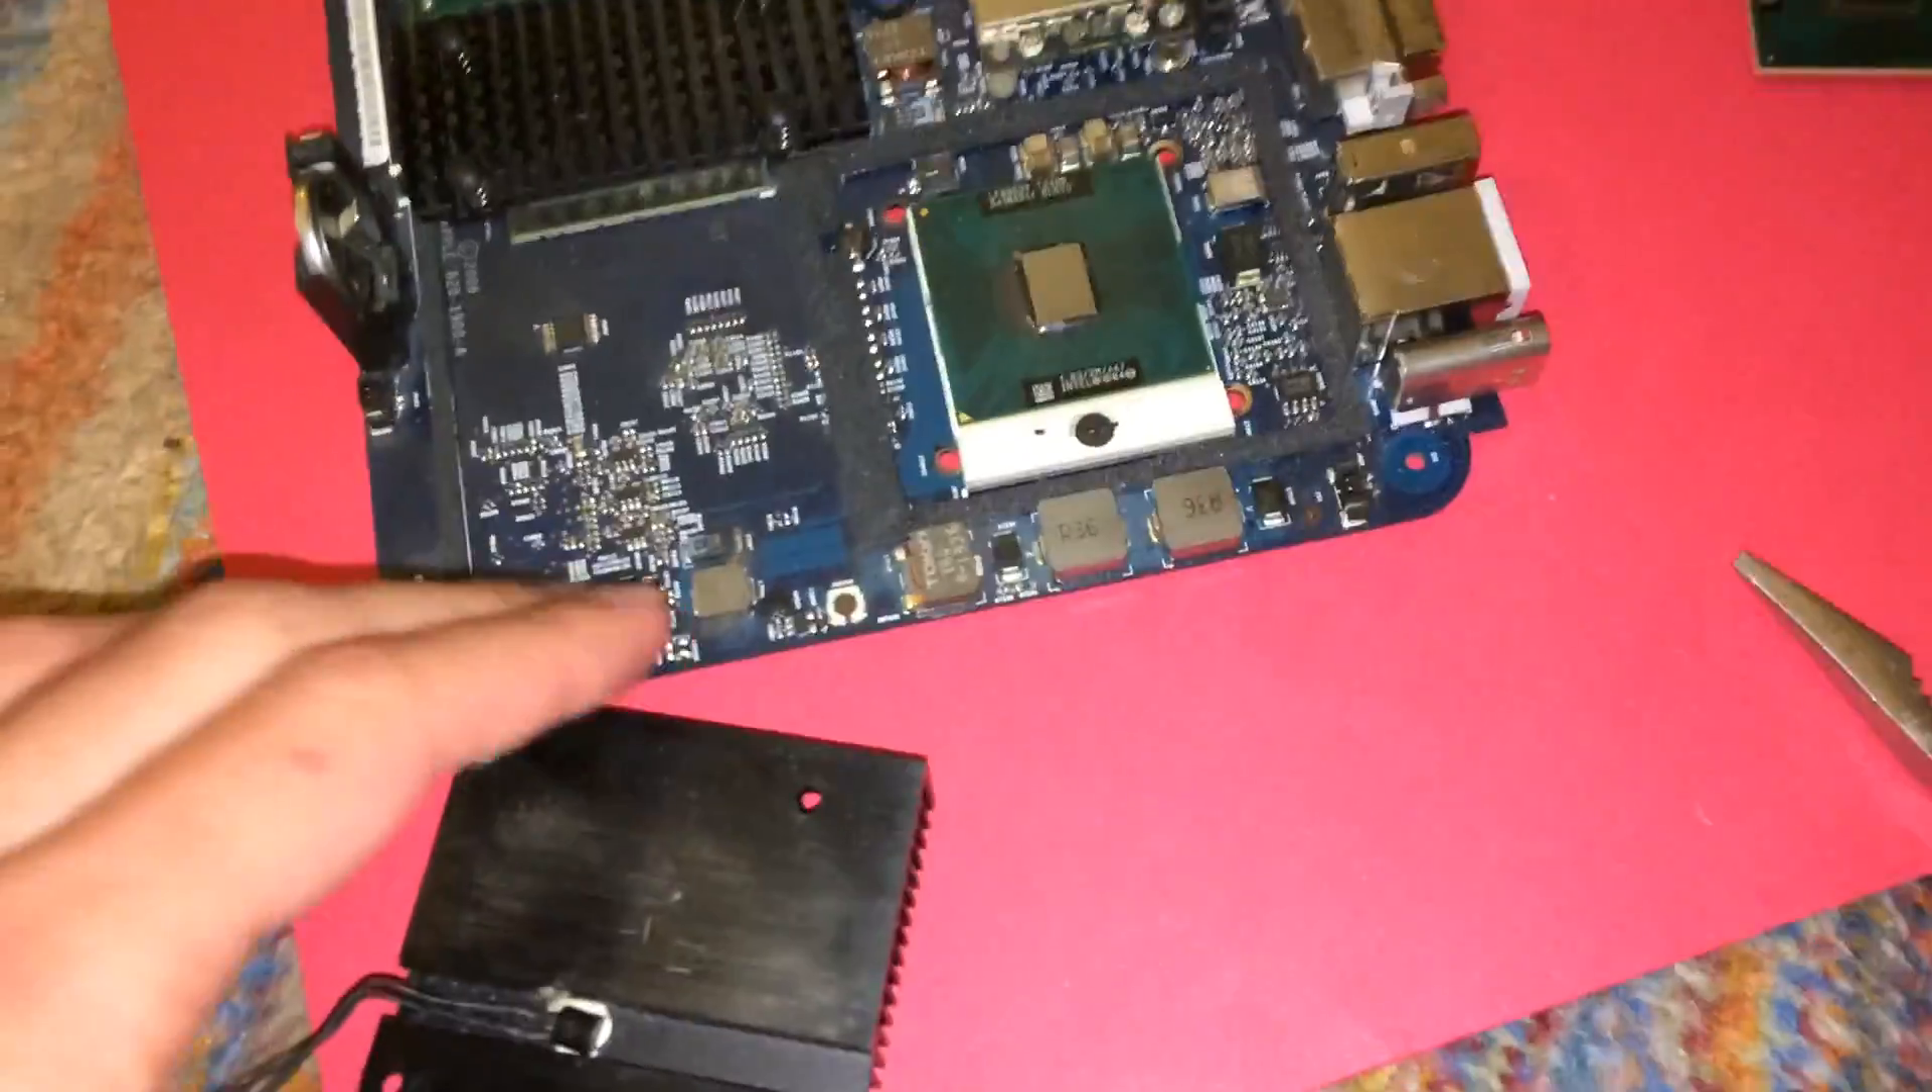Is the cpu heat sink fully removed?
Yes.